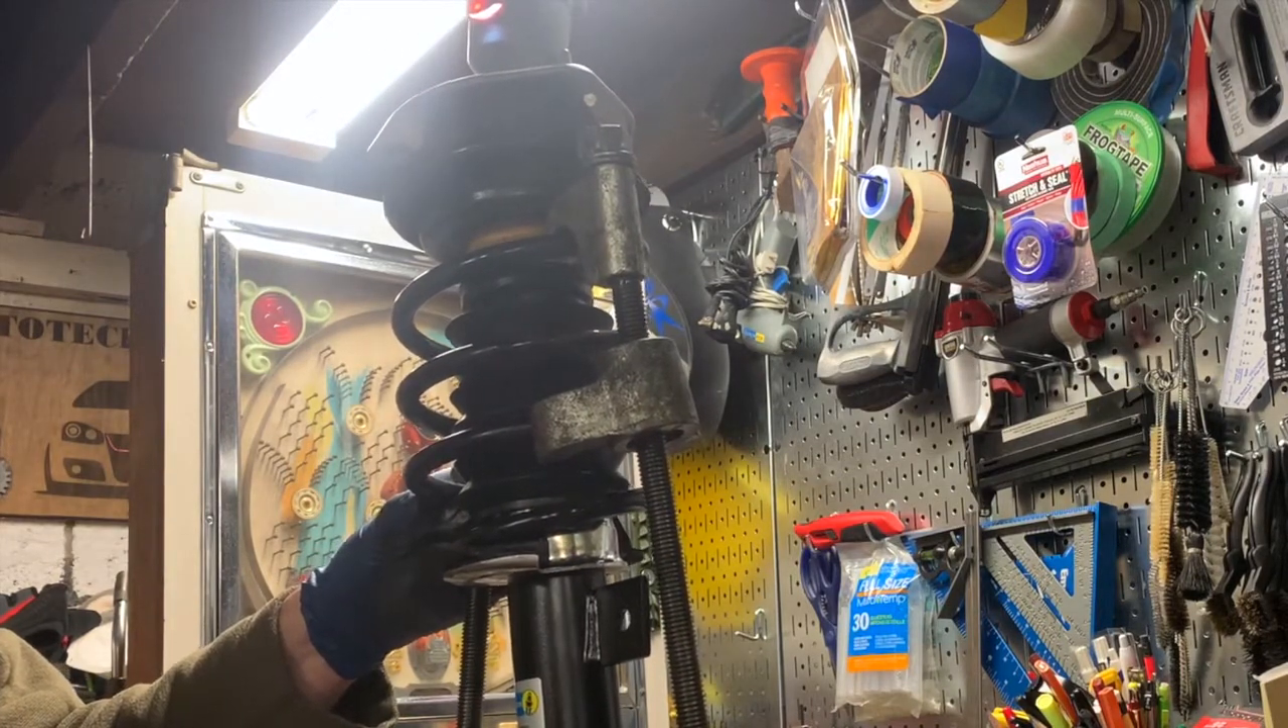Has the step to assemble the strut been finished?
No.